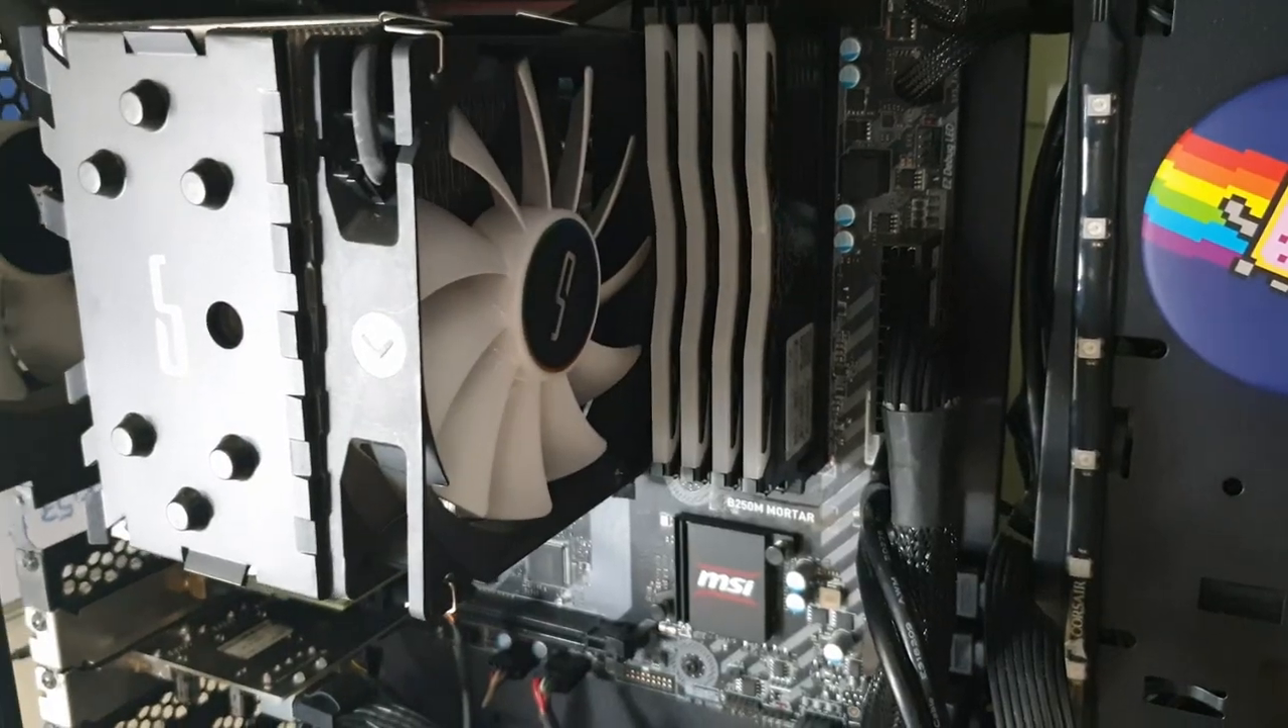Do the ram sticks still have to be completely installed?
No.